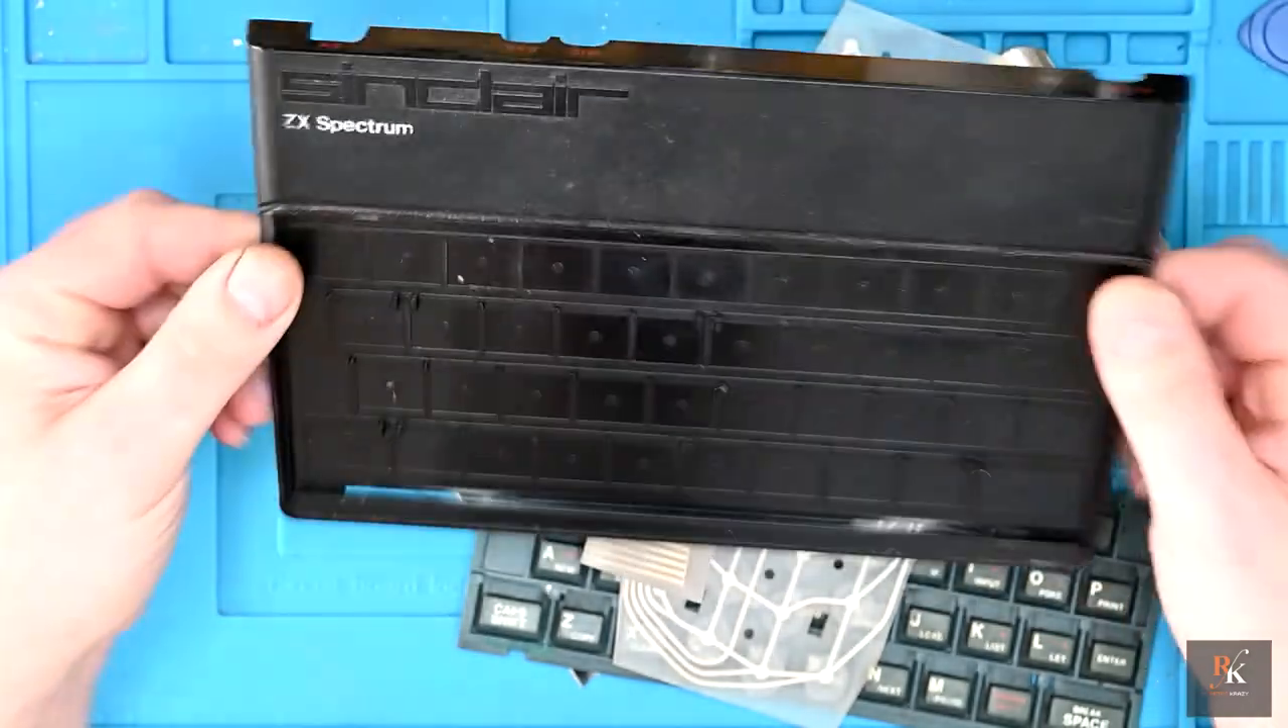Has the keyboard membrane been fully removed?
Yes.